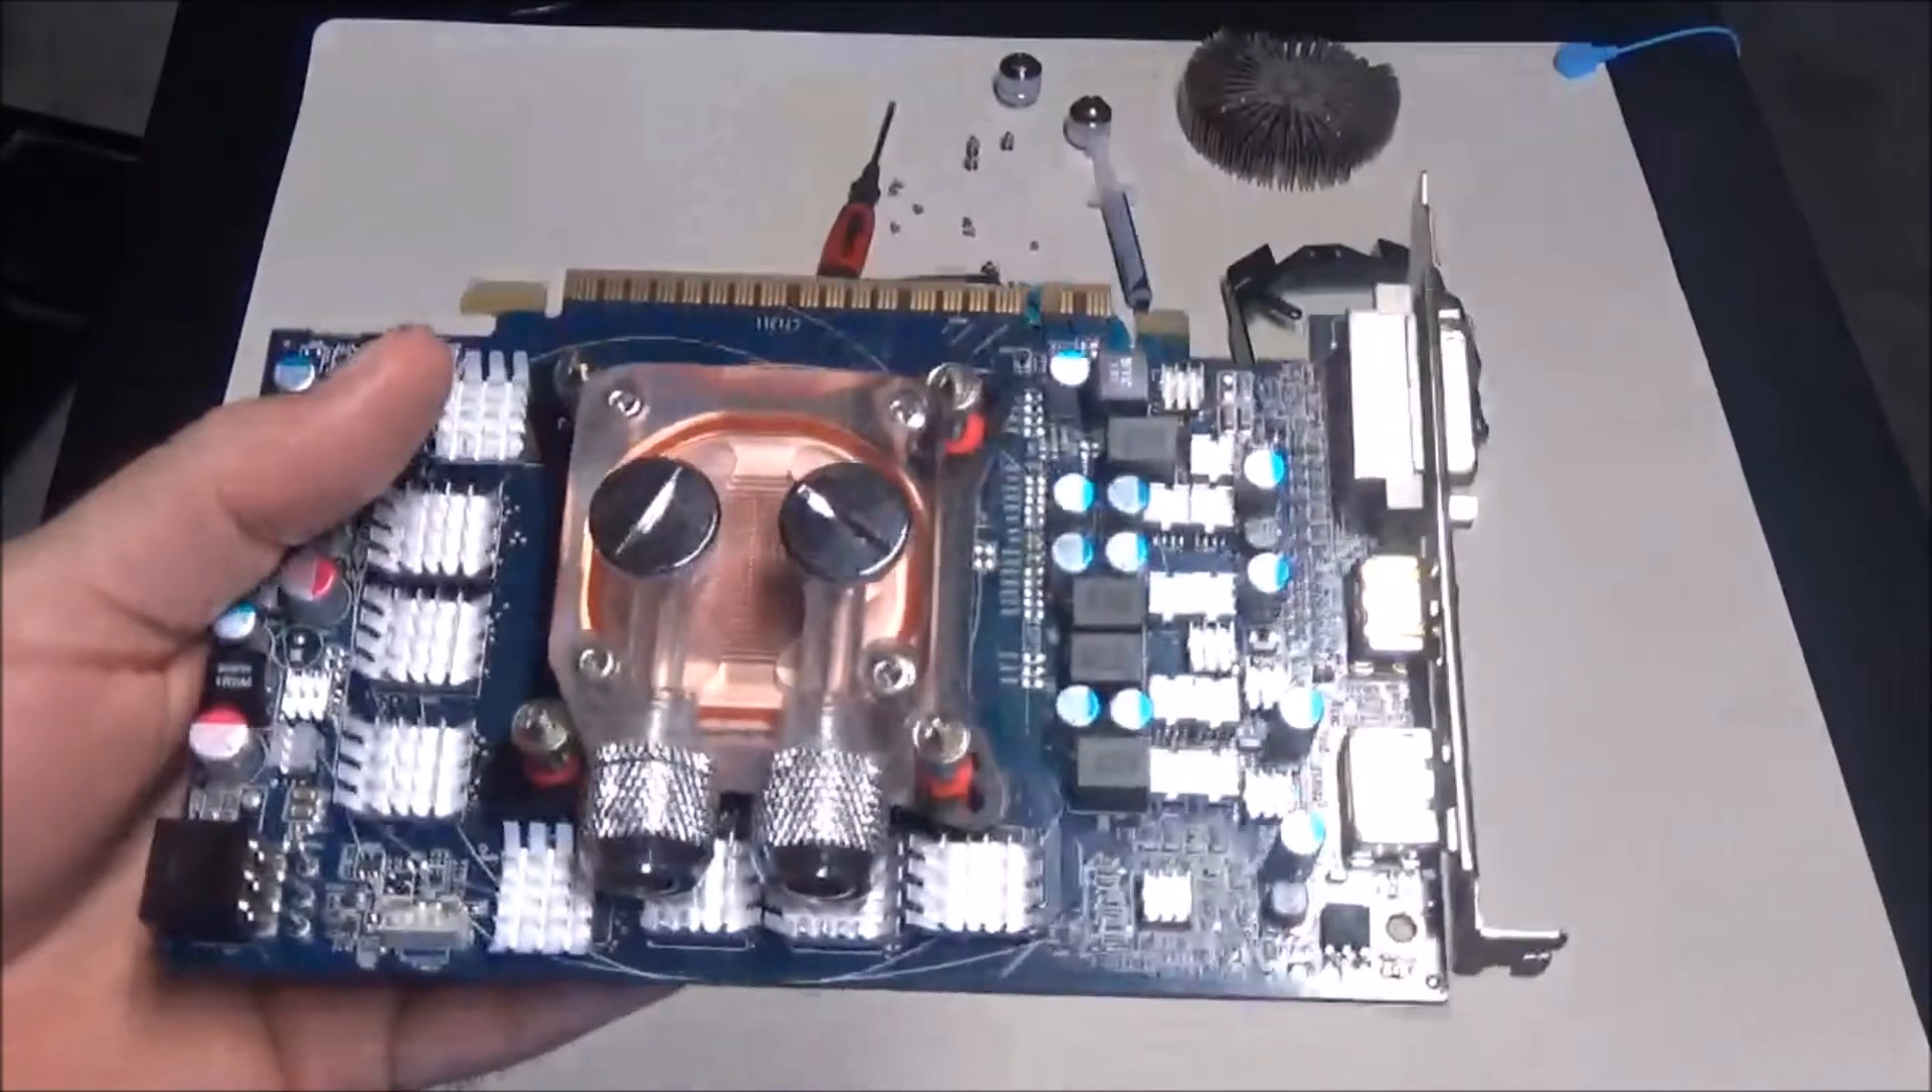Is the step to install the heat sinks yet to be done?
No.